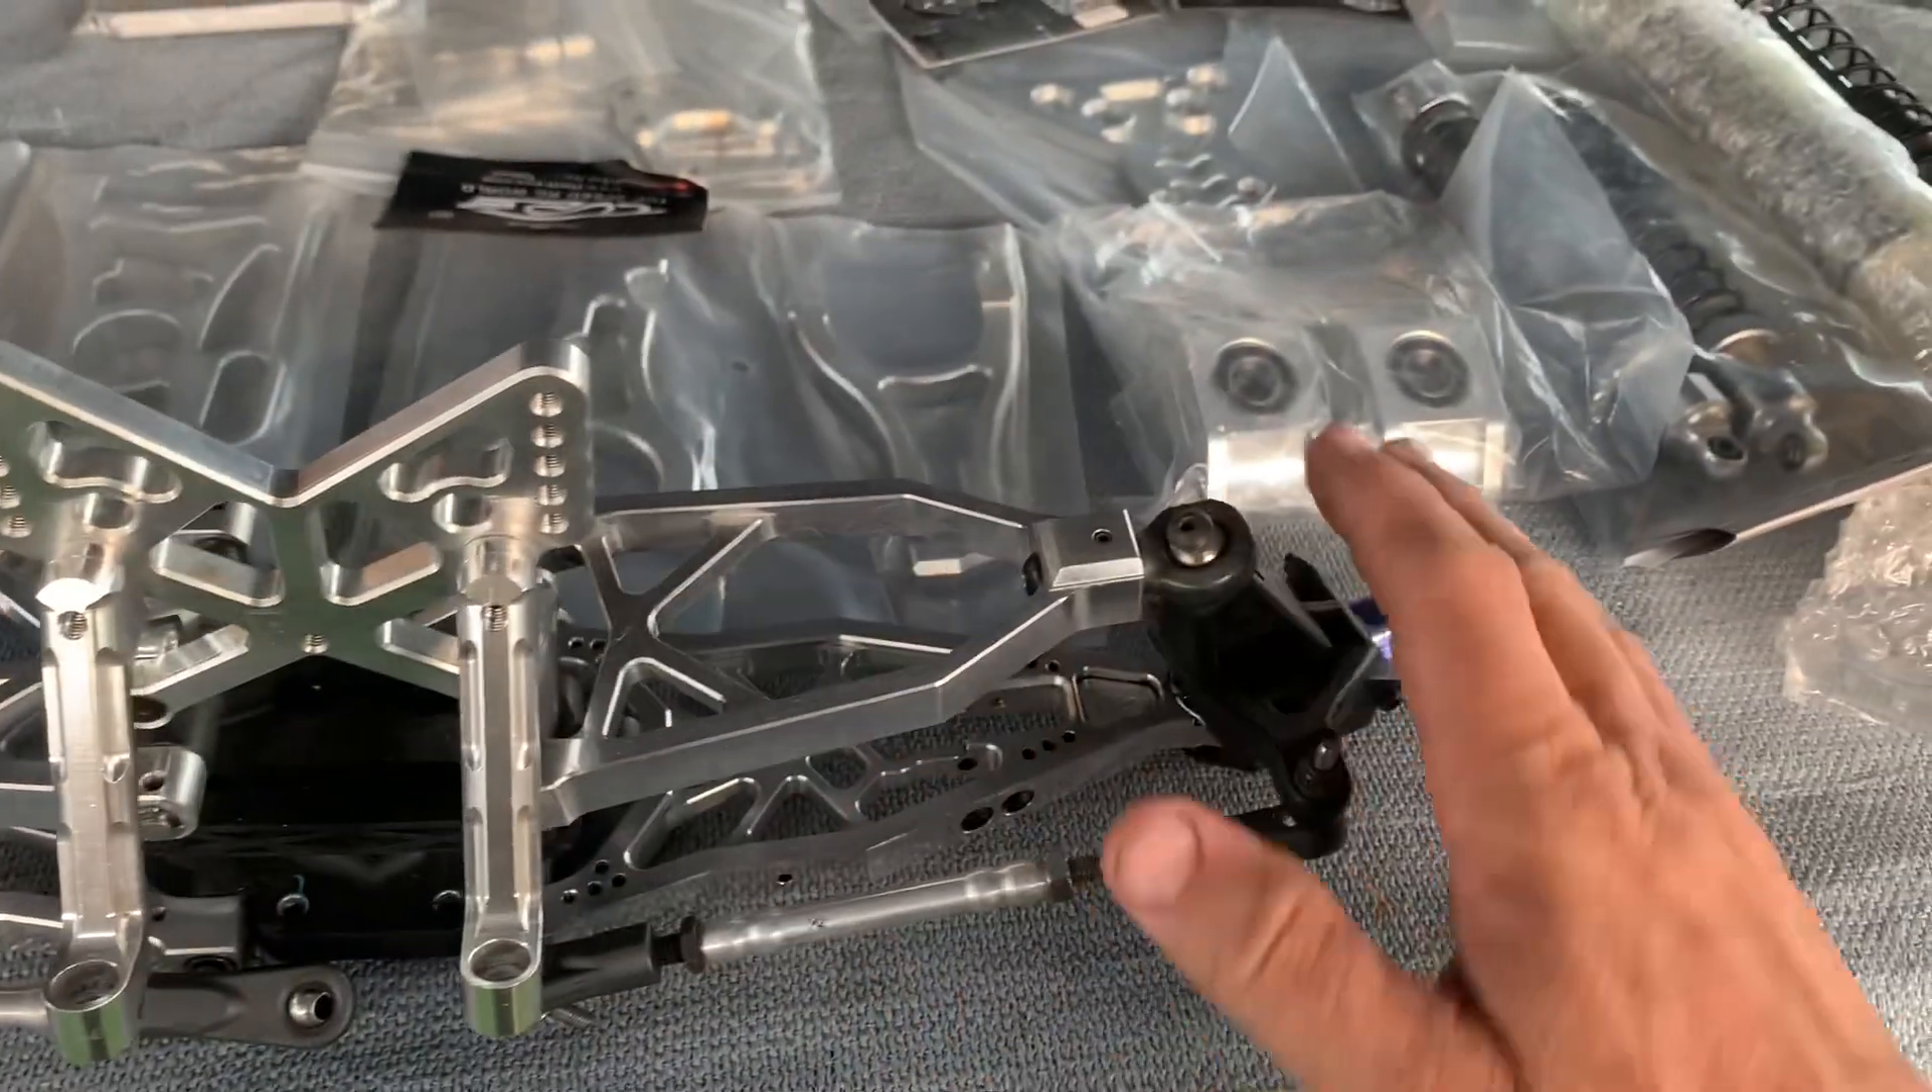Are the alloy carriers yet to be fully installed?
Yes.